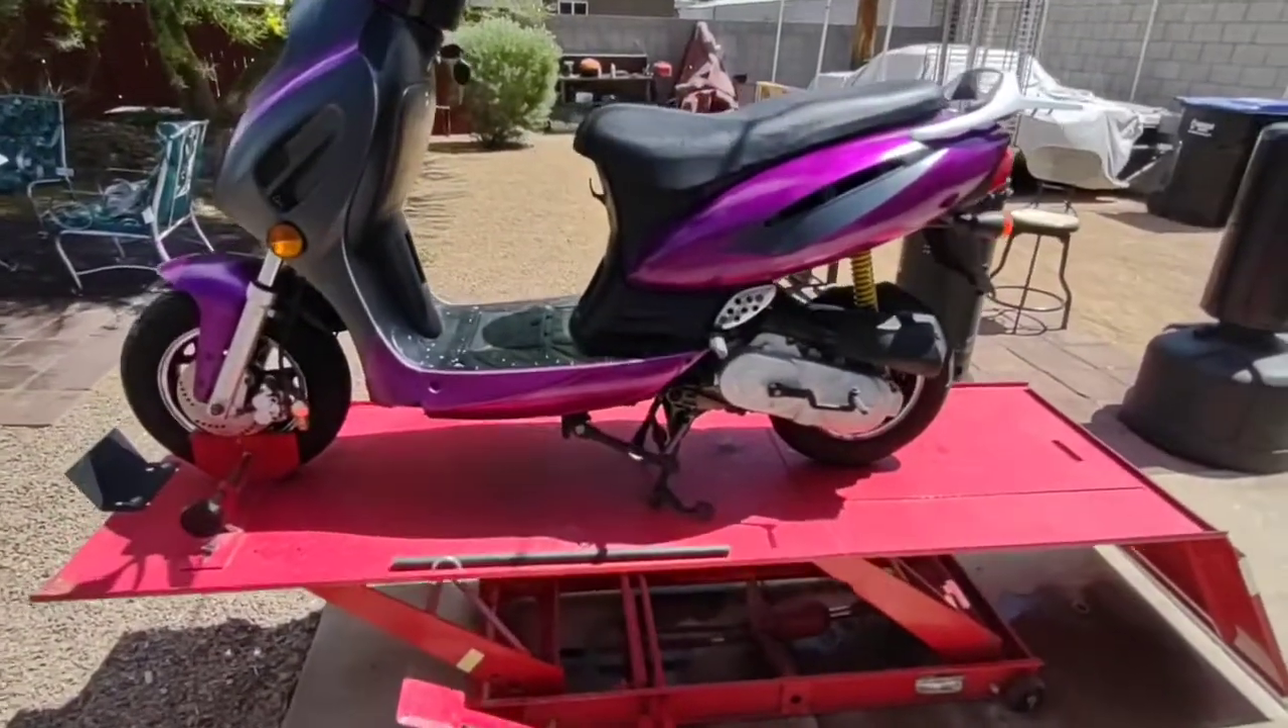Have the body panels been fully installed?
Yes.